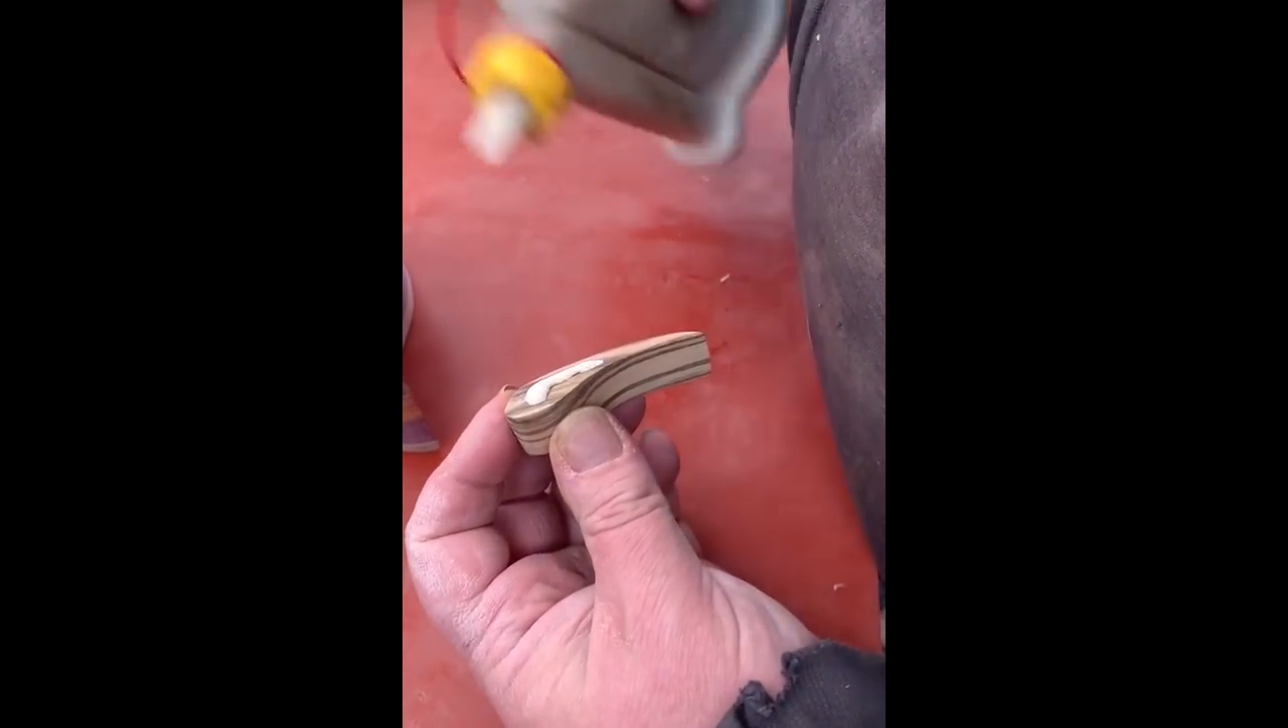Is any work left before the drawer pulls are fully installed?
Yes.